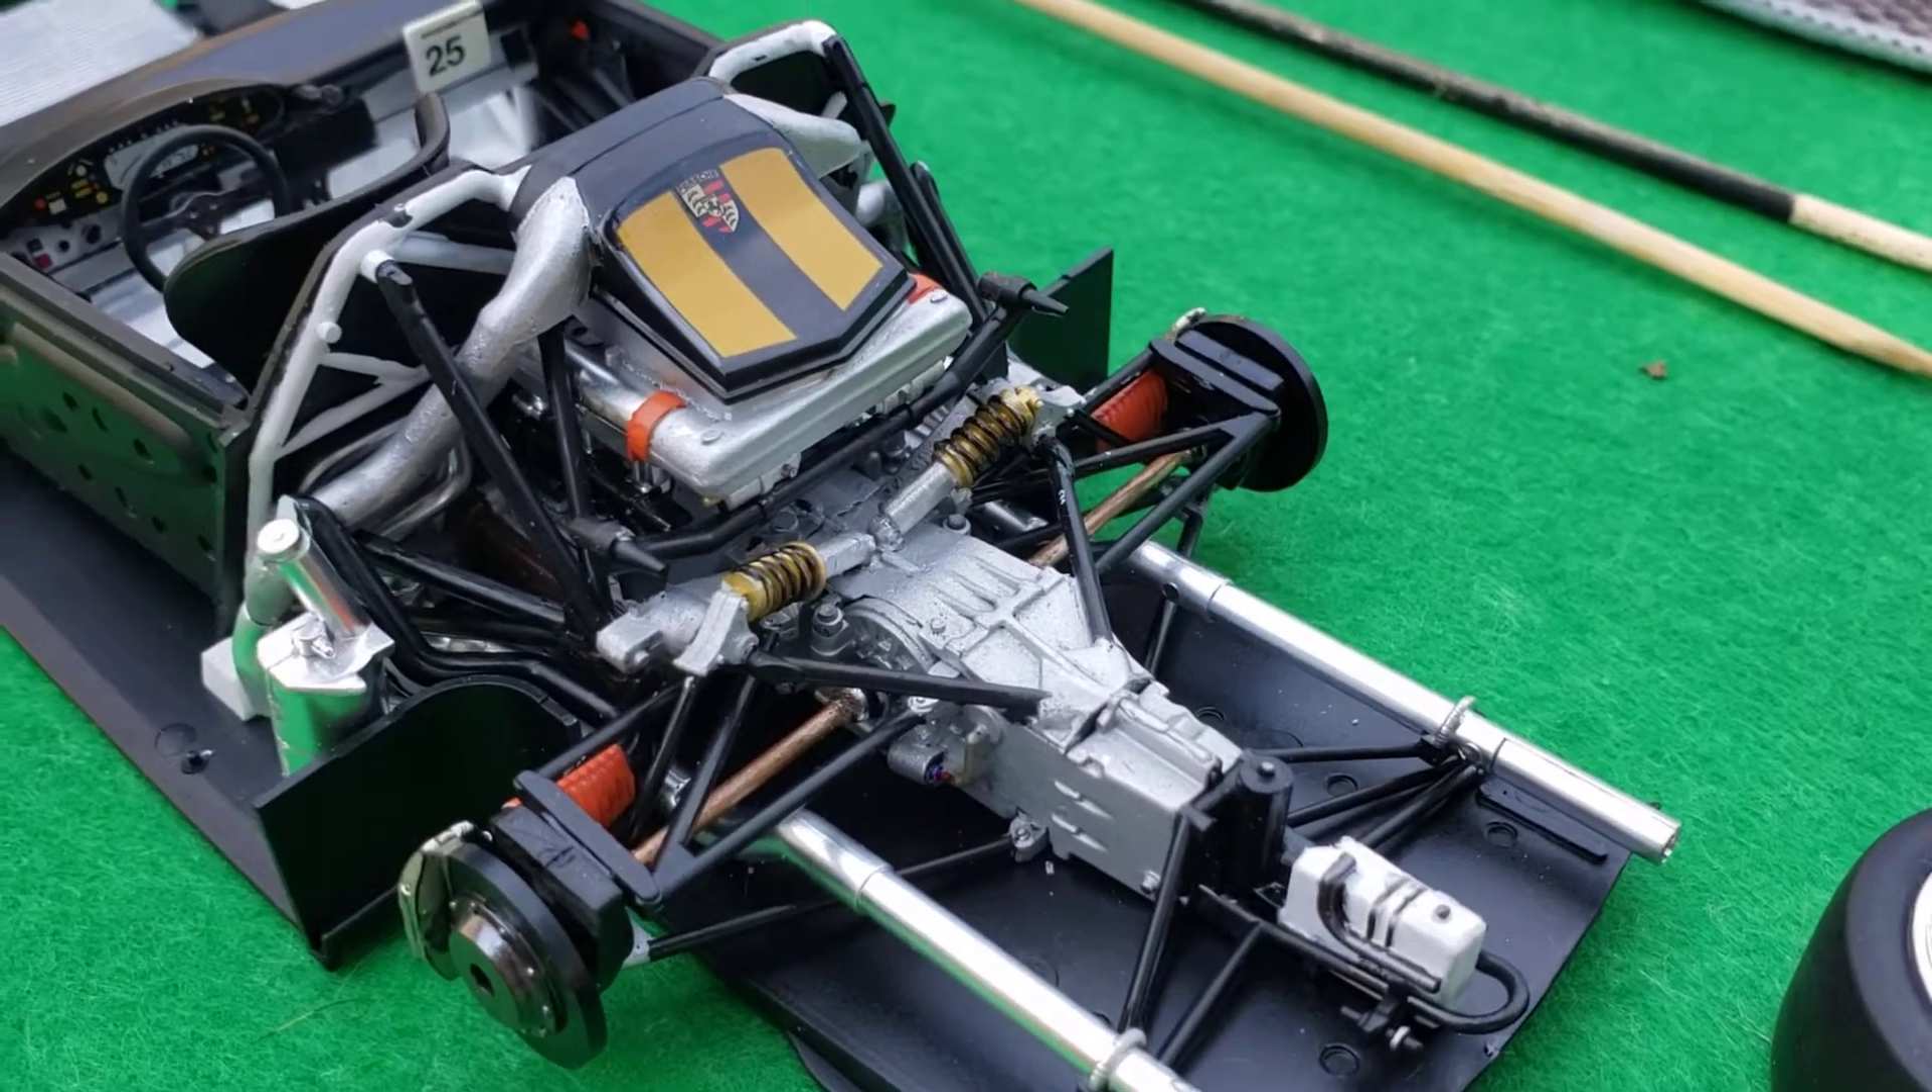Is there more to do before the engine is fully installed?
No.